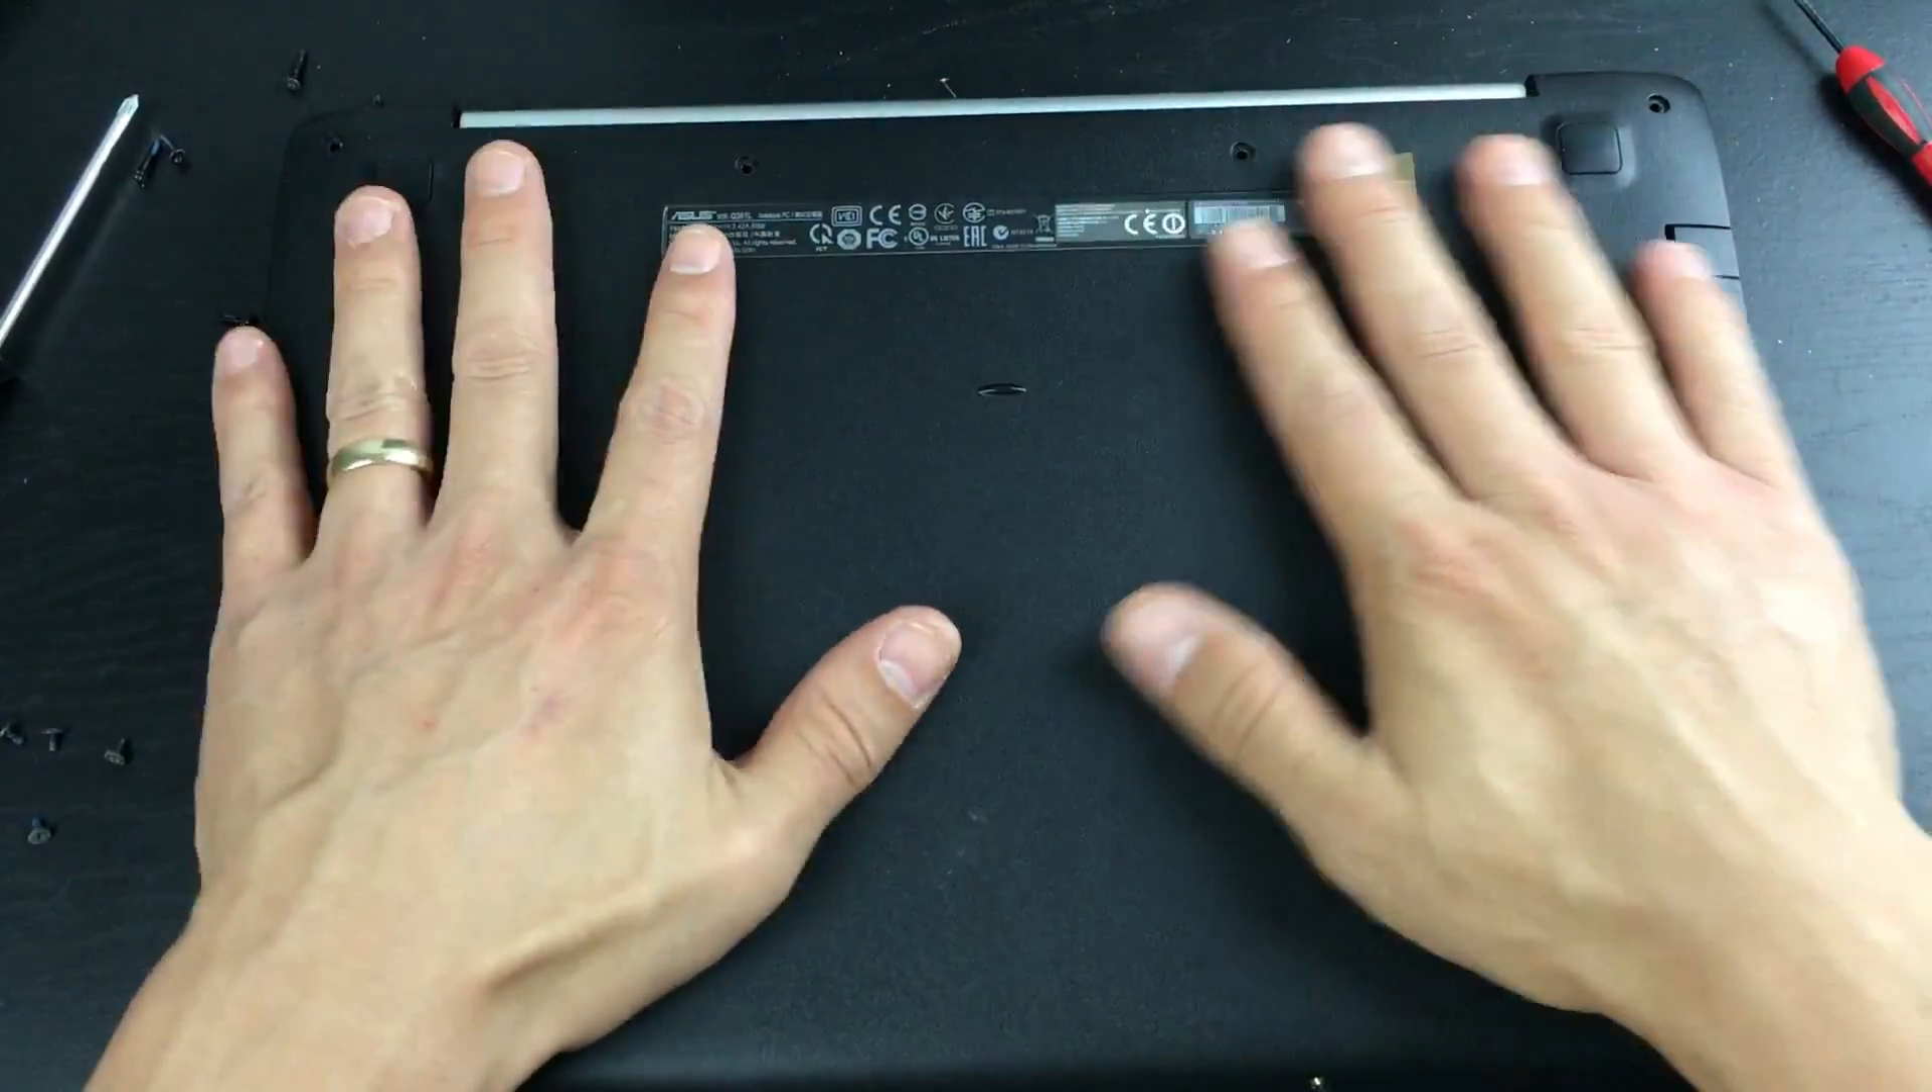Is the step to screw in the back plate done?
No.